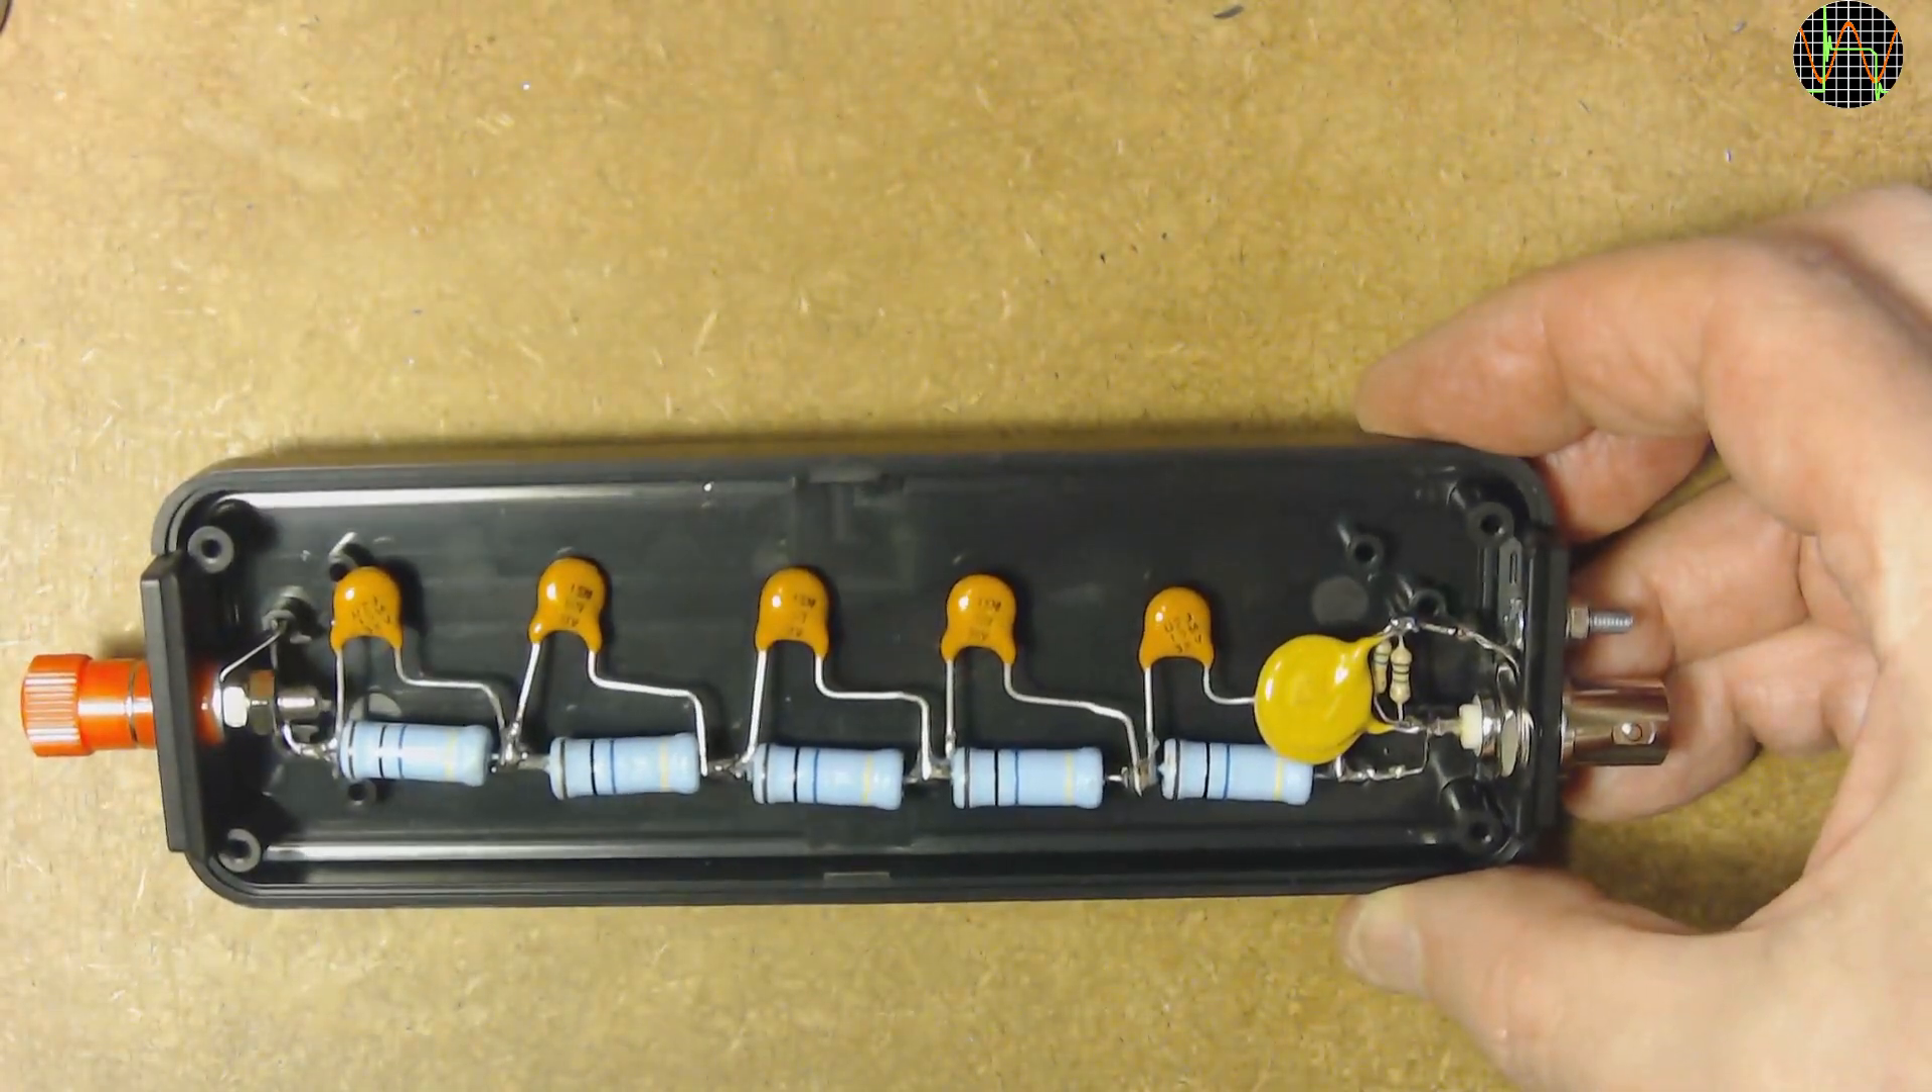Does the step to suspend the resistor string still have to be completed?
No.